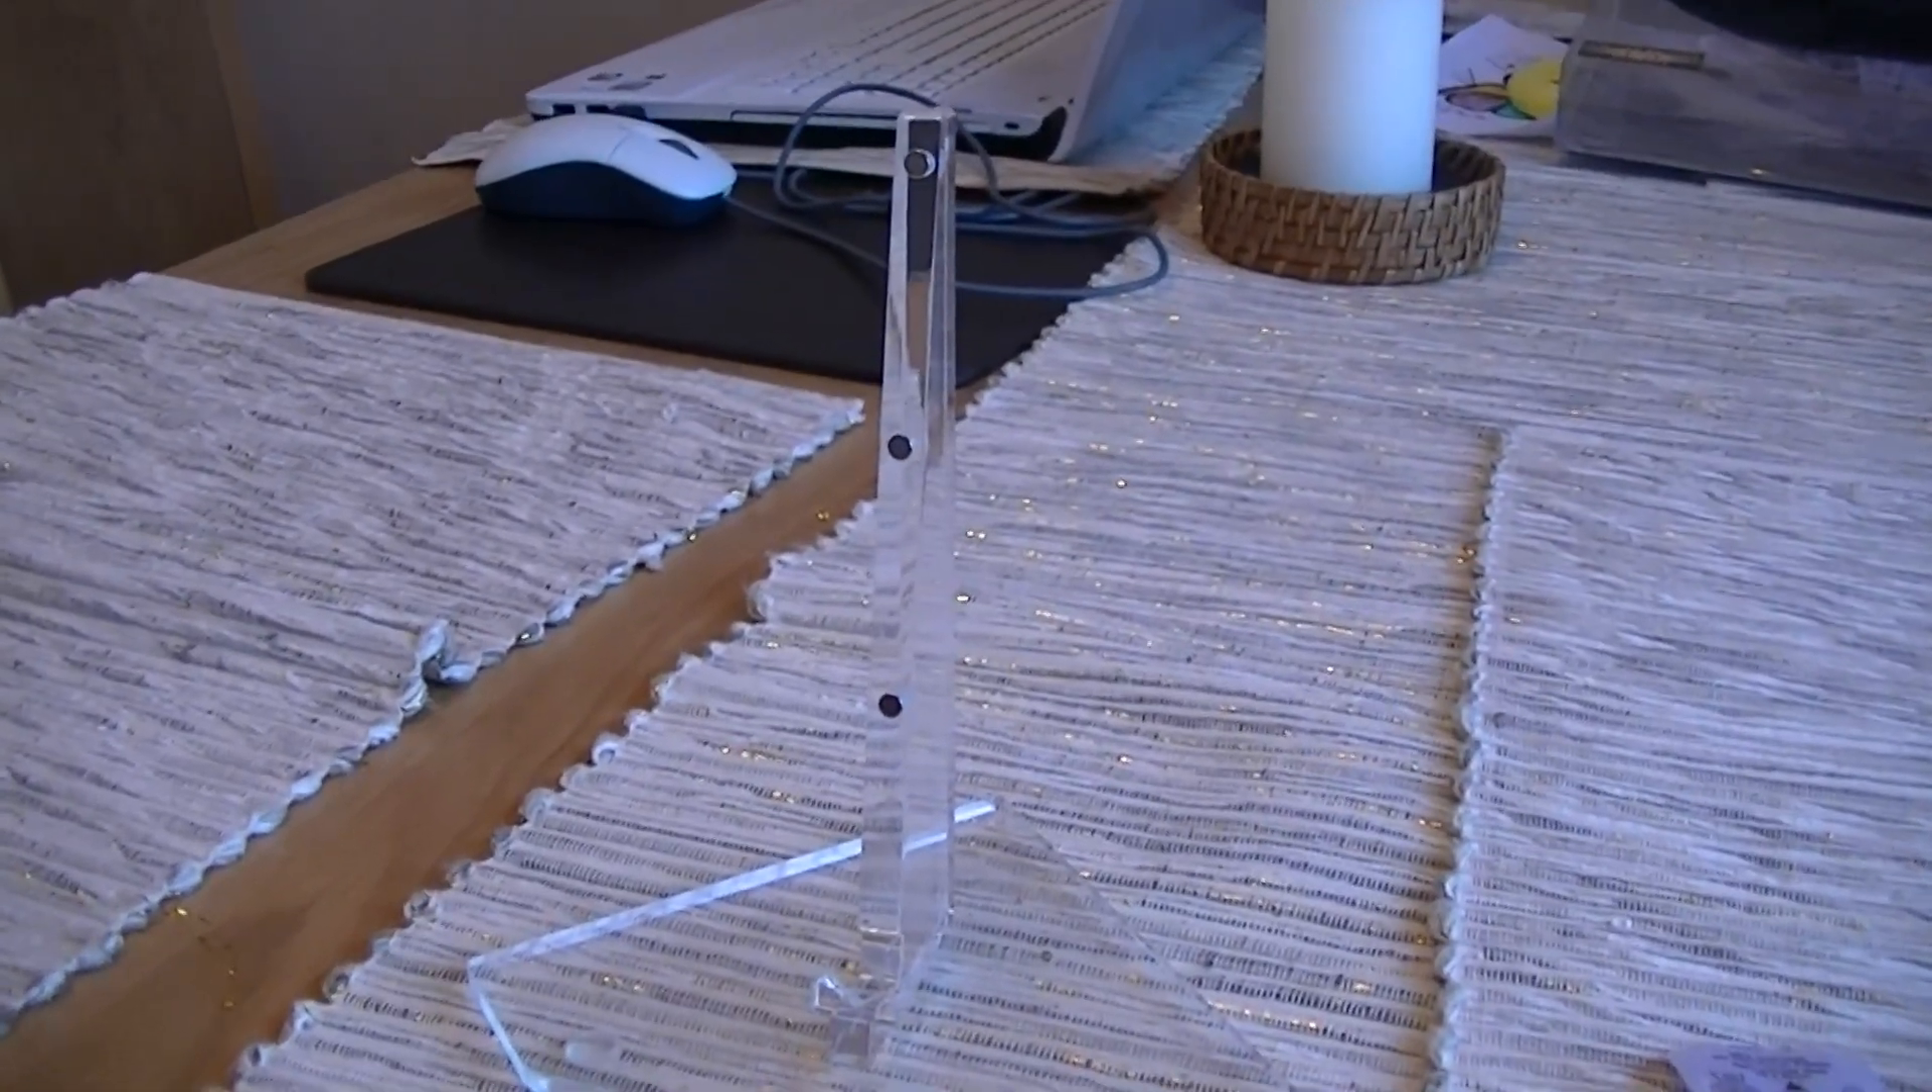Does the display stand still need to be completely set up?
No.